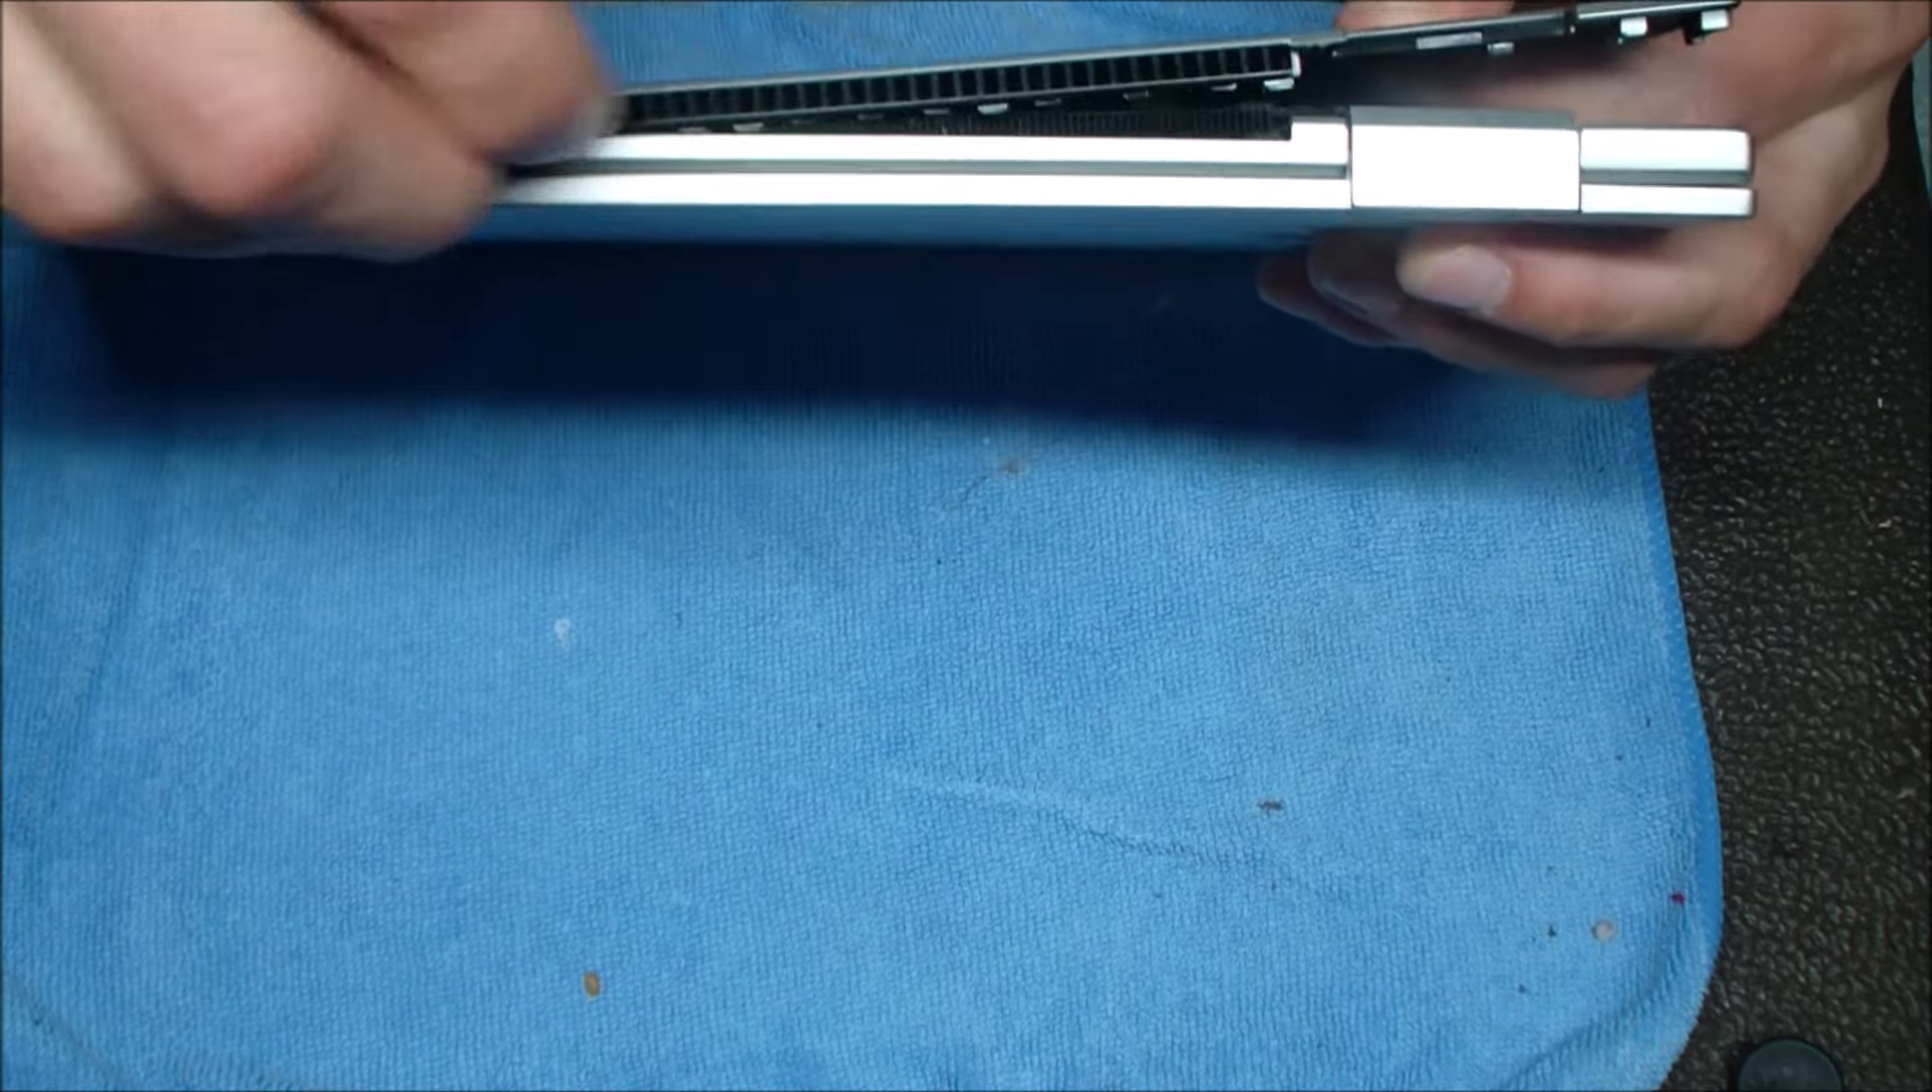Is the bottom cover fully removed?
No.